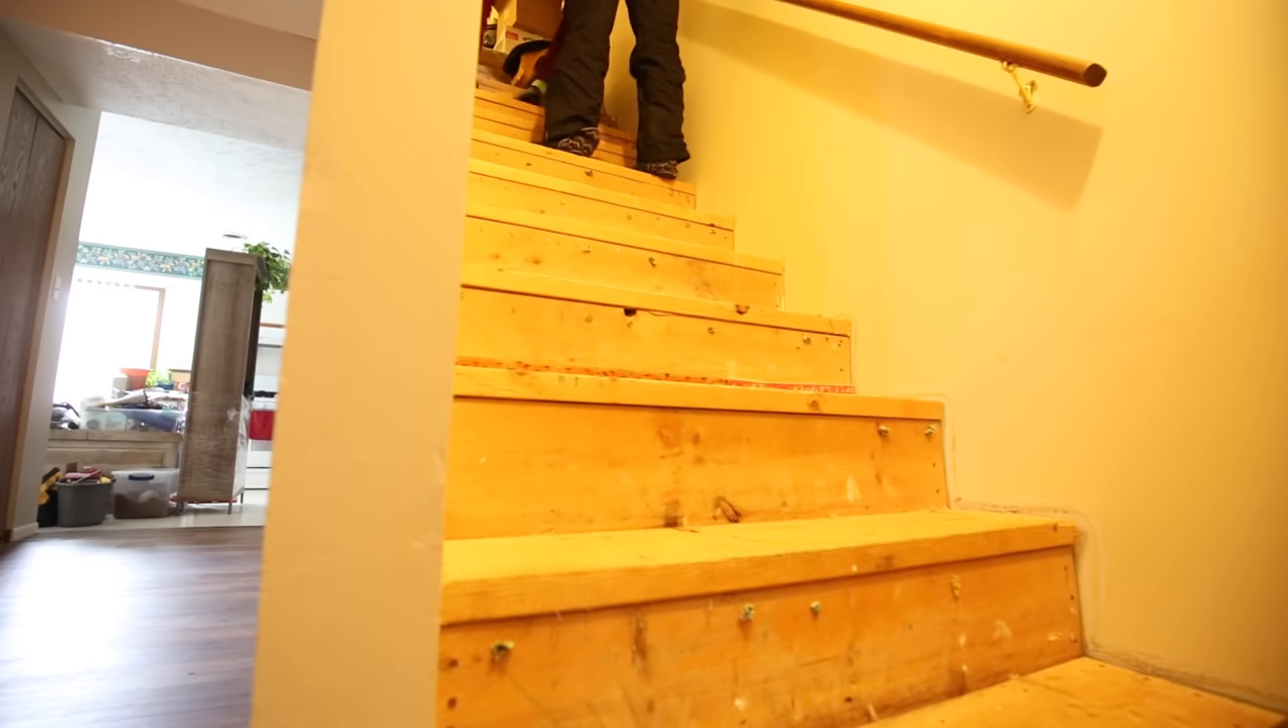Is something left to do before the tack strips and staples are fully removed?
Yes.